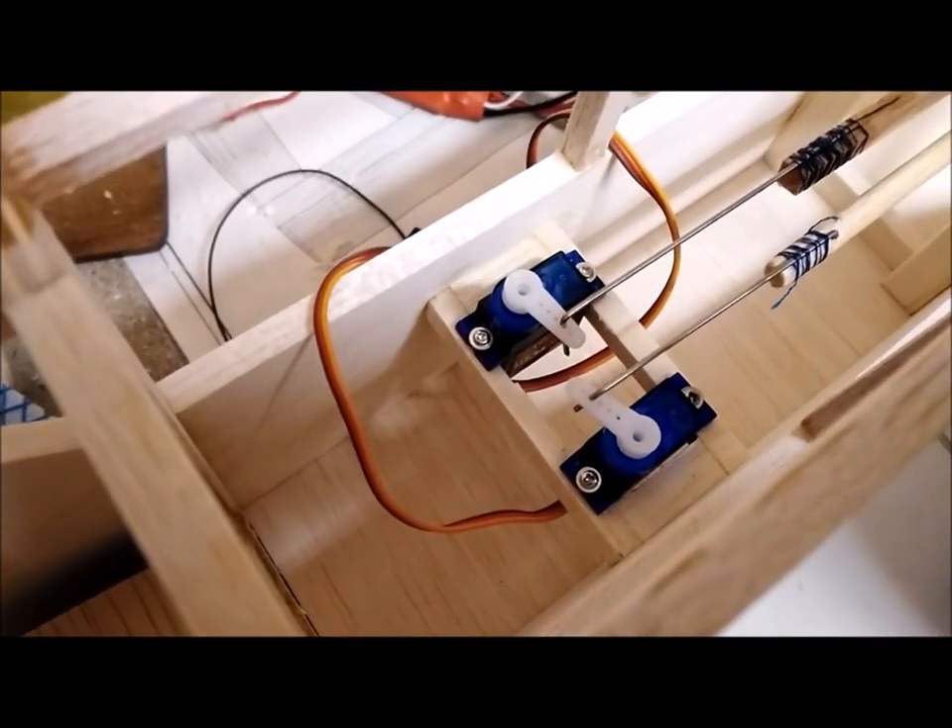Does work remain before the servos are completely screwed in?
No.